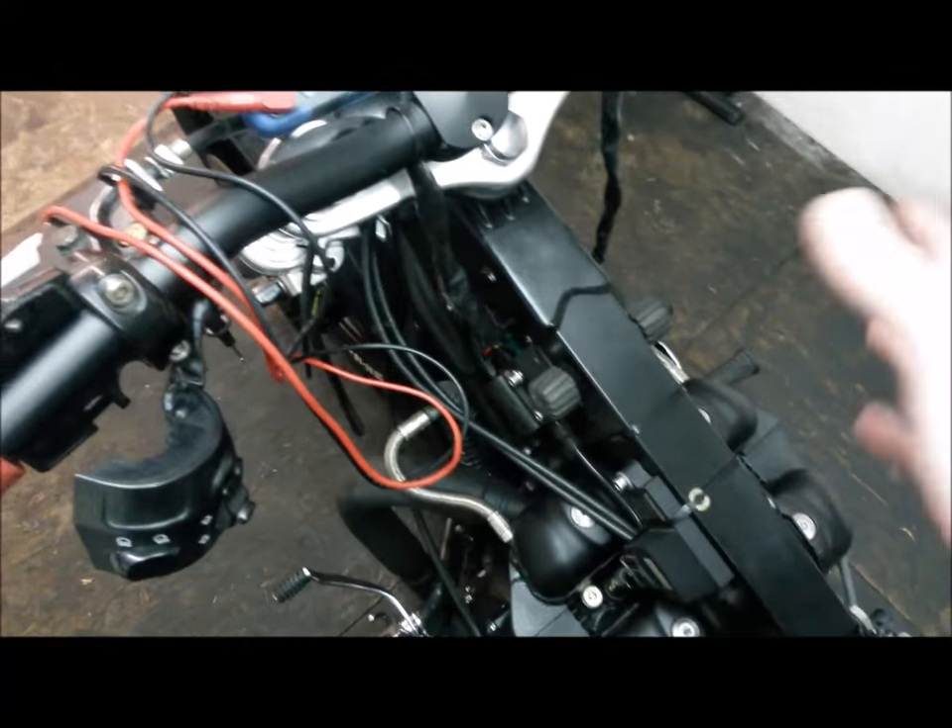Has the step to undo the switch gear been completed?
Yes.